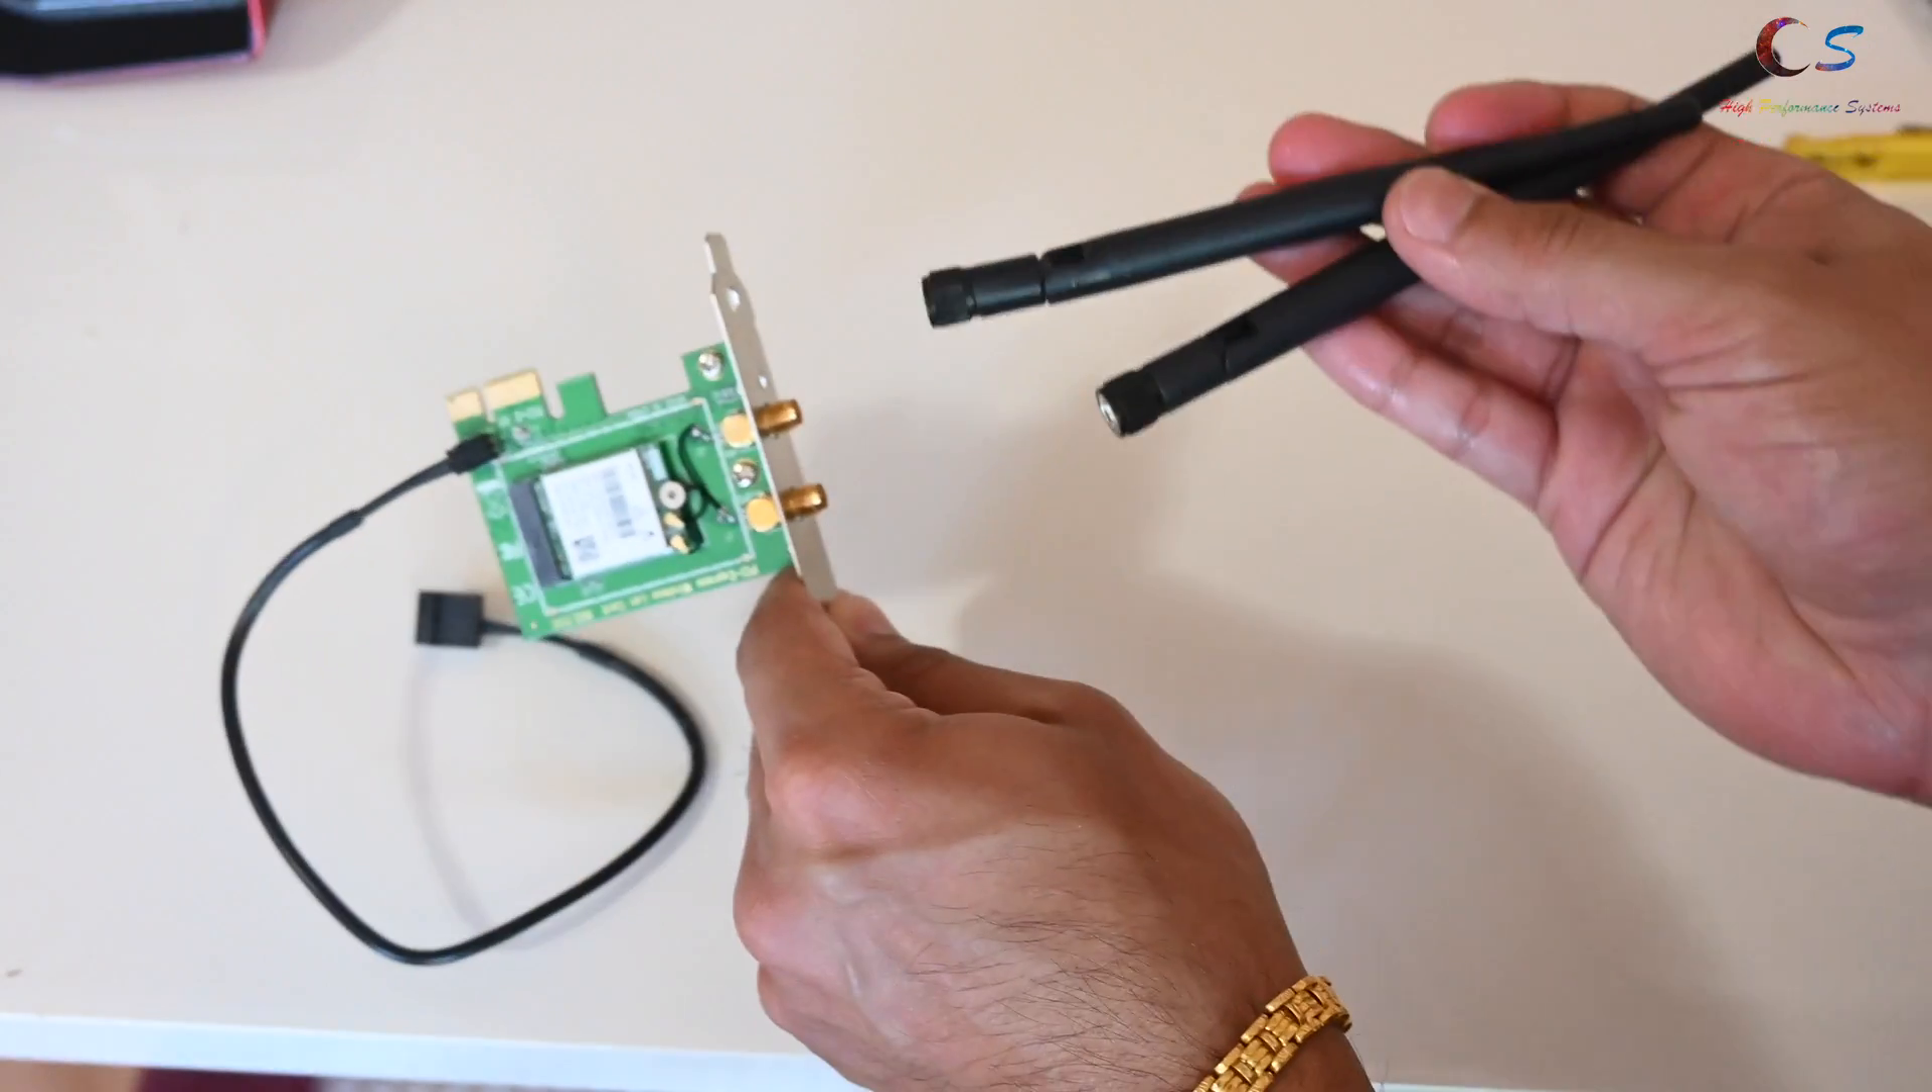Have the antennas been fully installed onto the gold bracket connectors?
No.